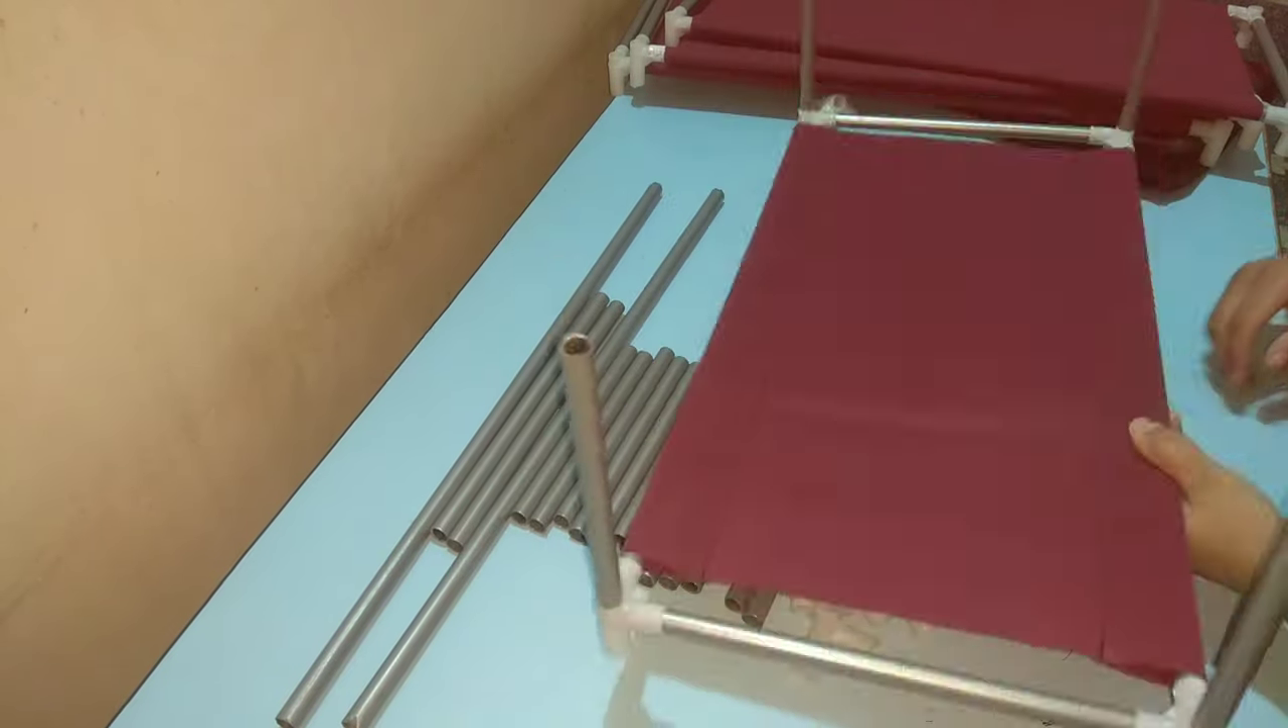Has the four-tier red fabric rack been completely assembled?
No.